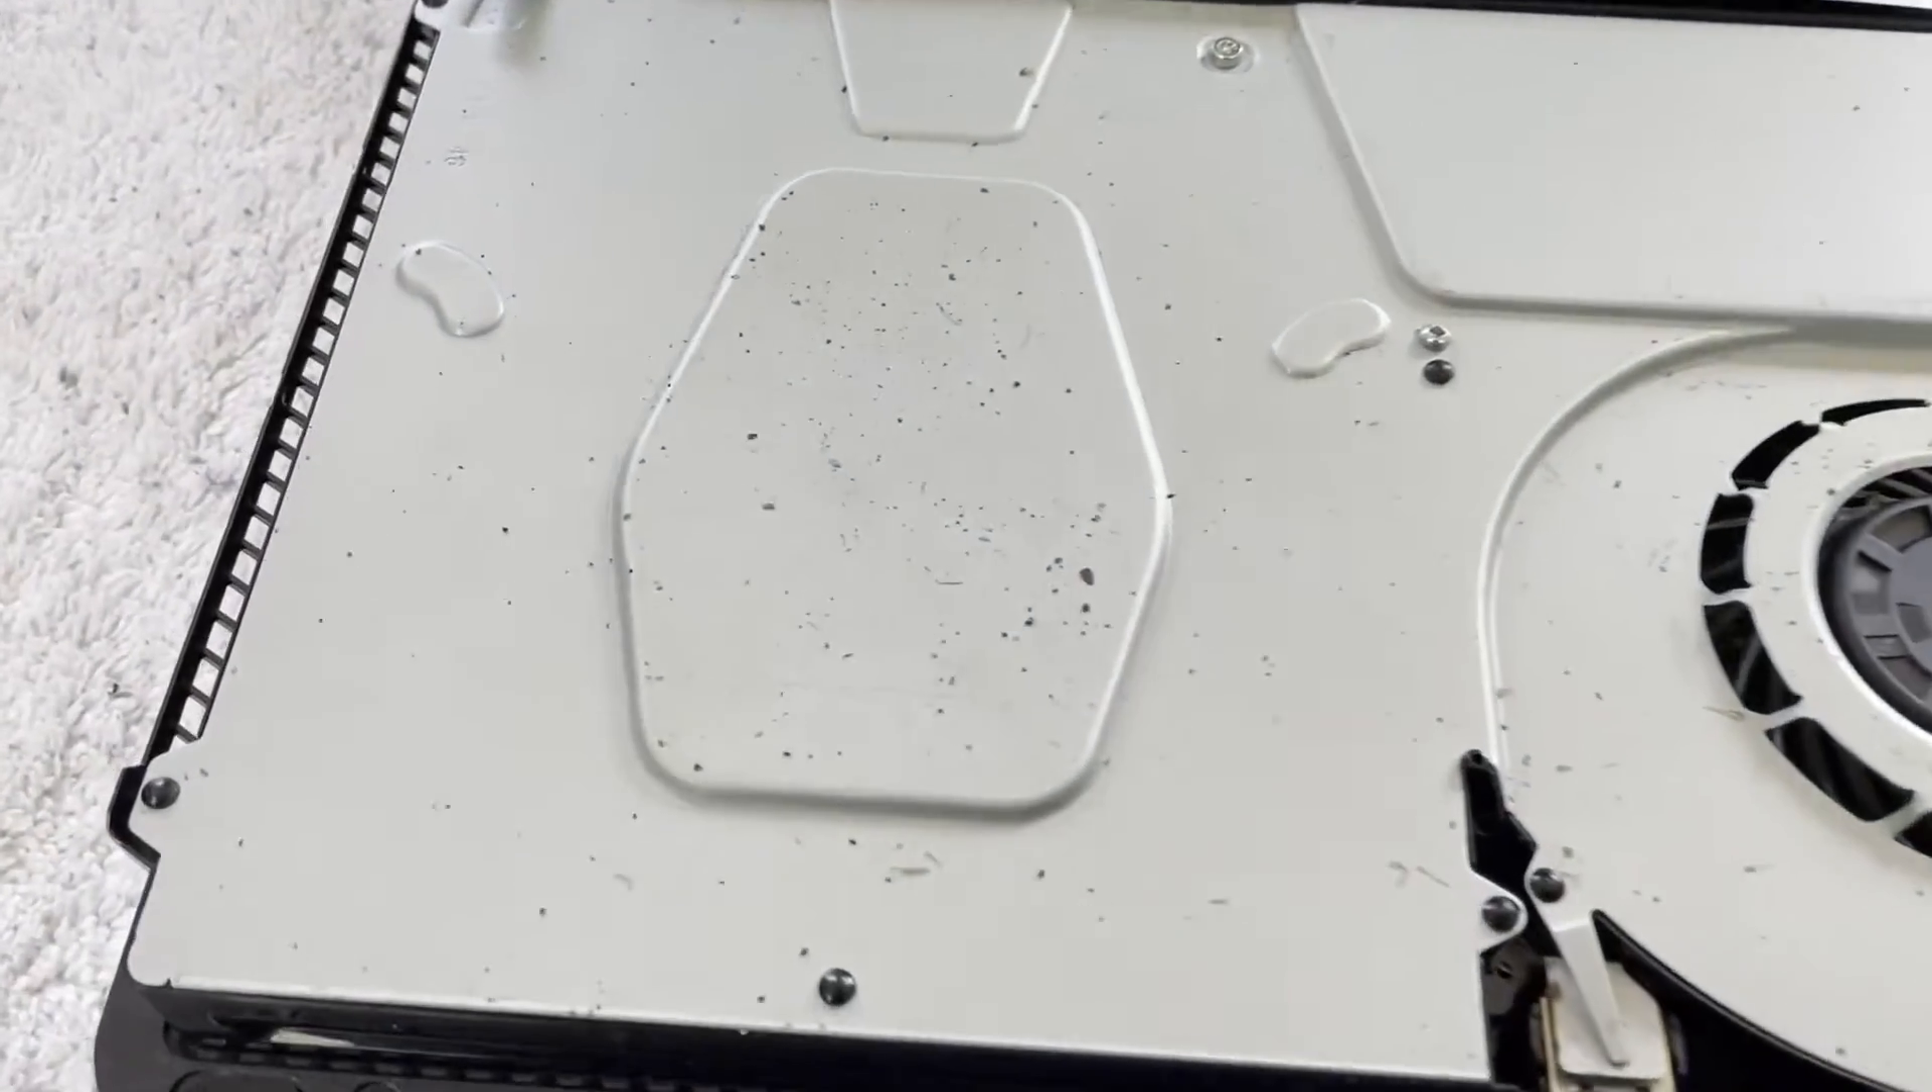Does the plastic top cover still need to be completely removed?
No.